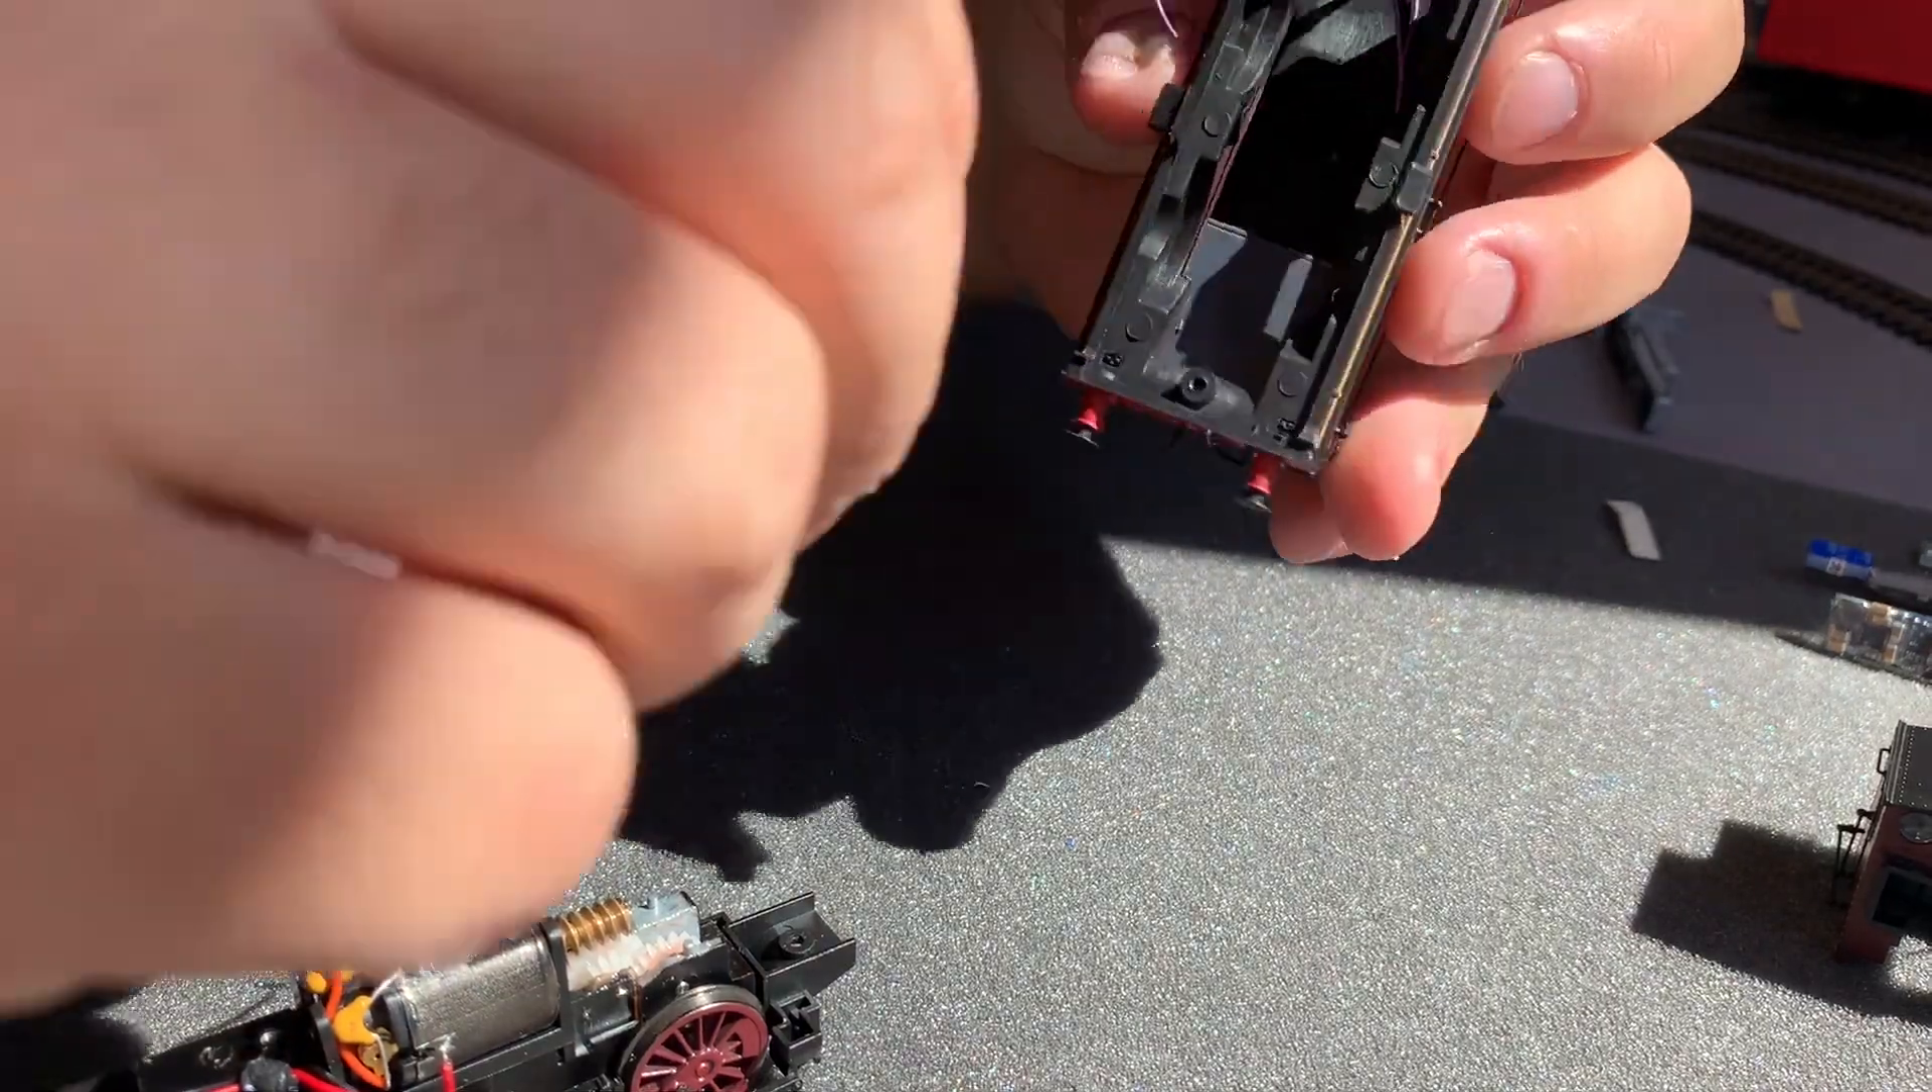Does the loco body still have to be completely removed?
No.